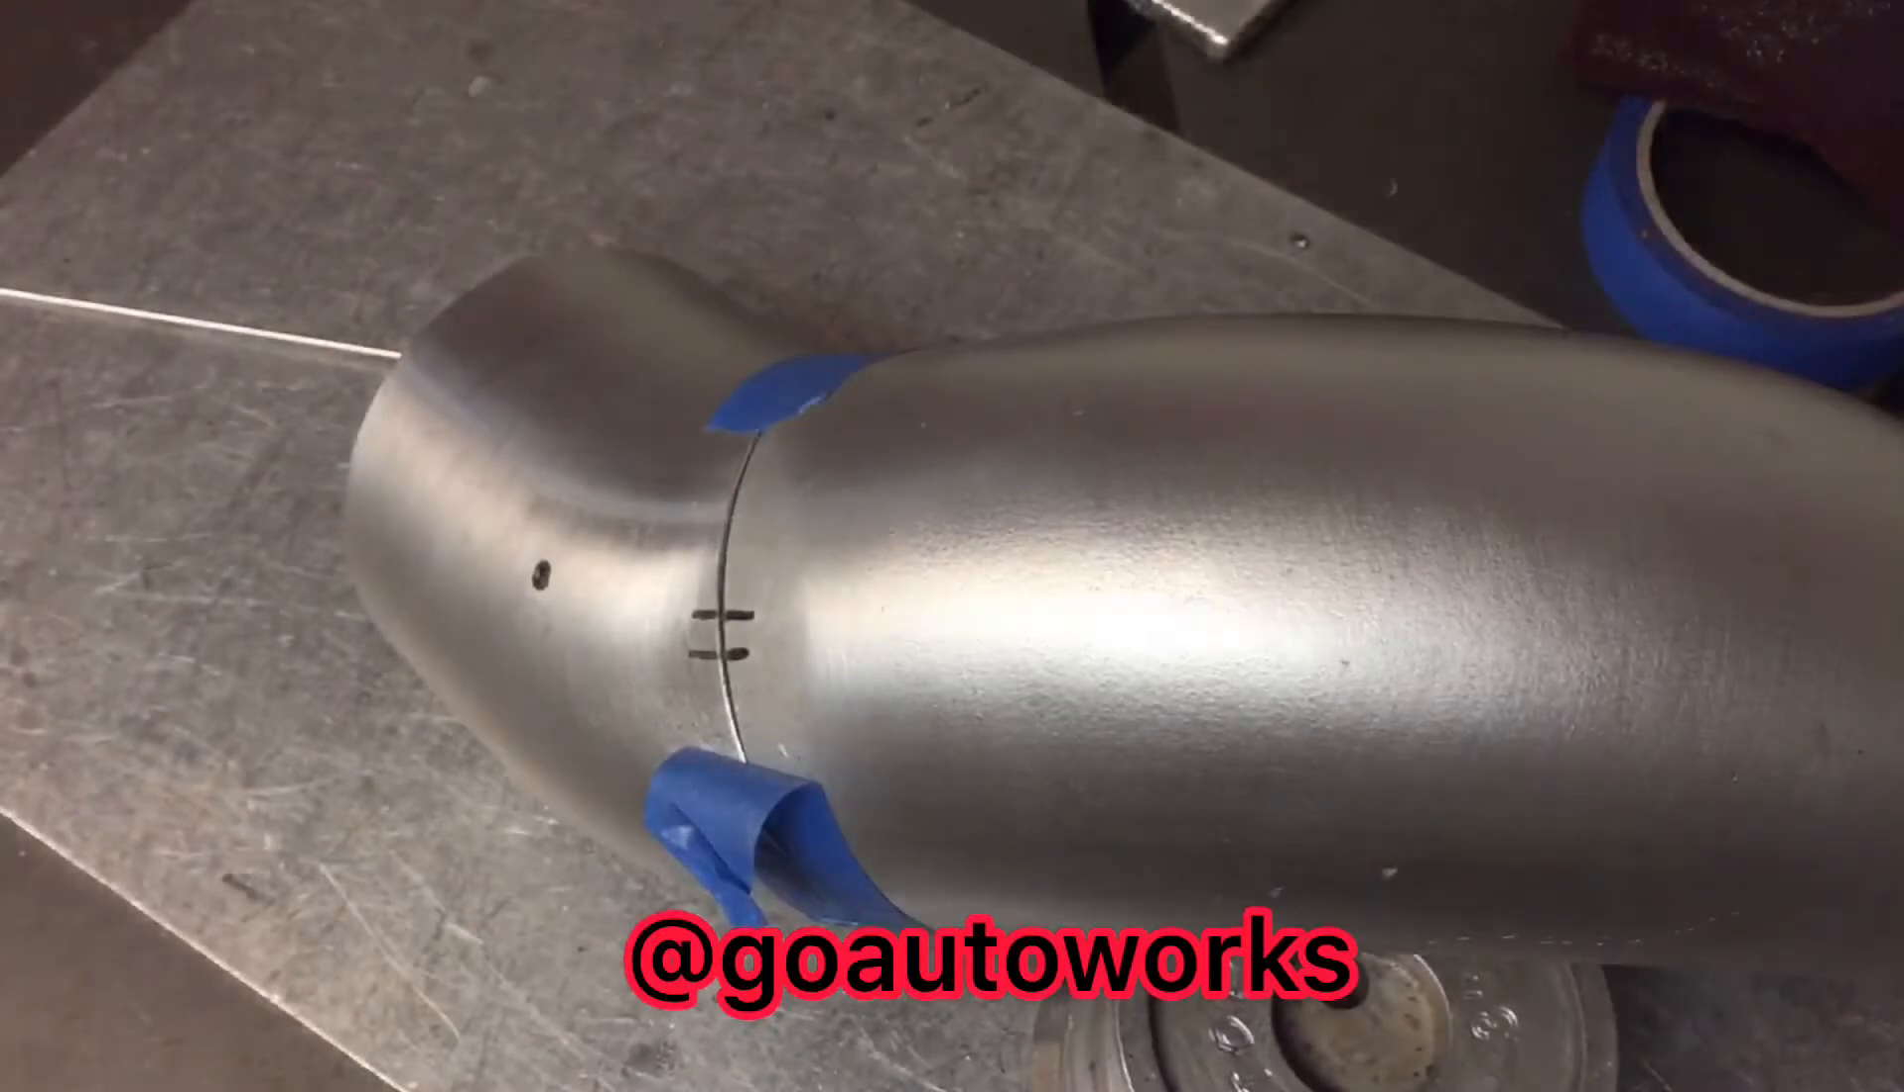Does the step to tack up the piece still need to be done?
Yes.